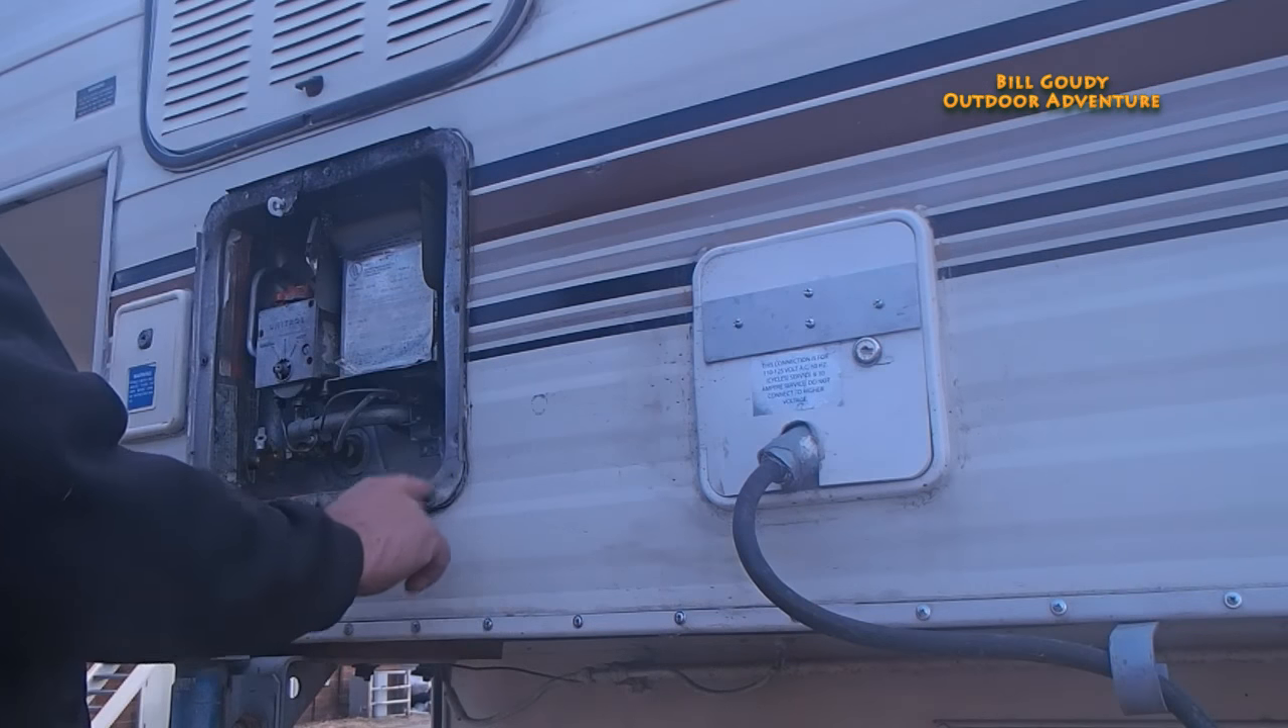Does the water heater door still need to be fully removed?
No.